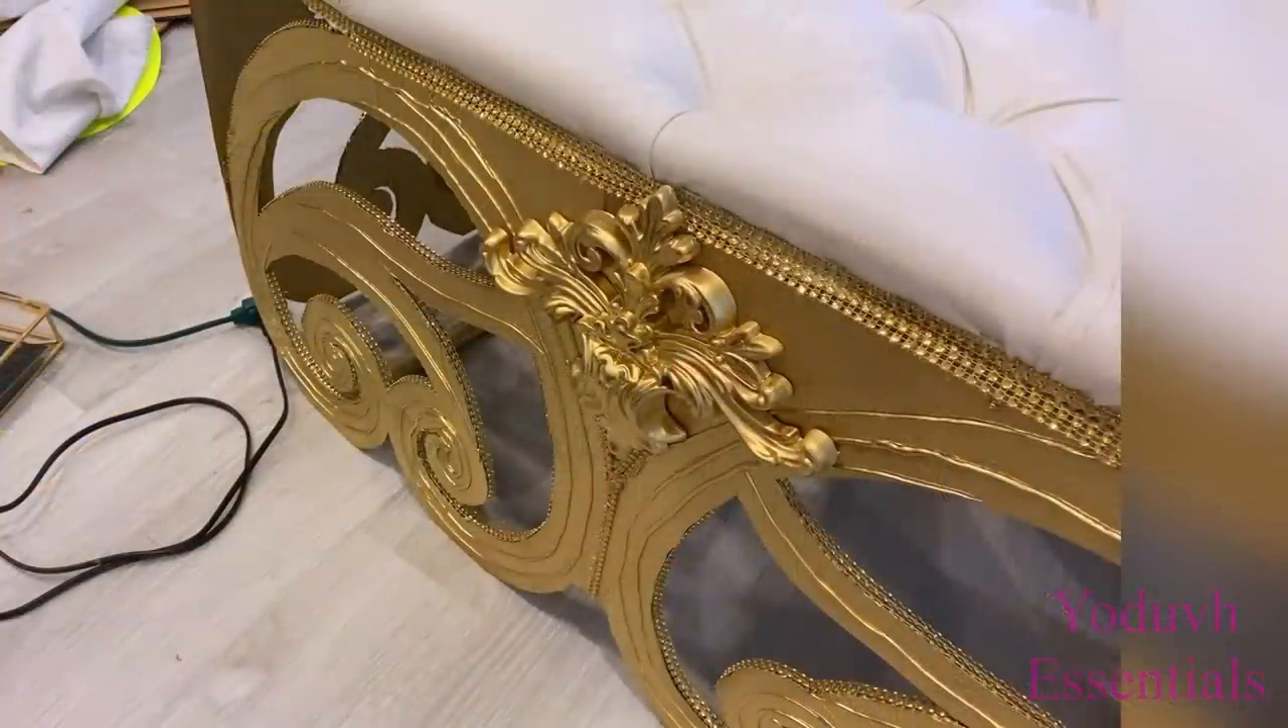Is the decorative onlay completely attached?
Yes.